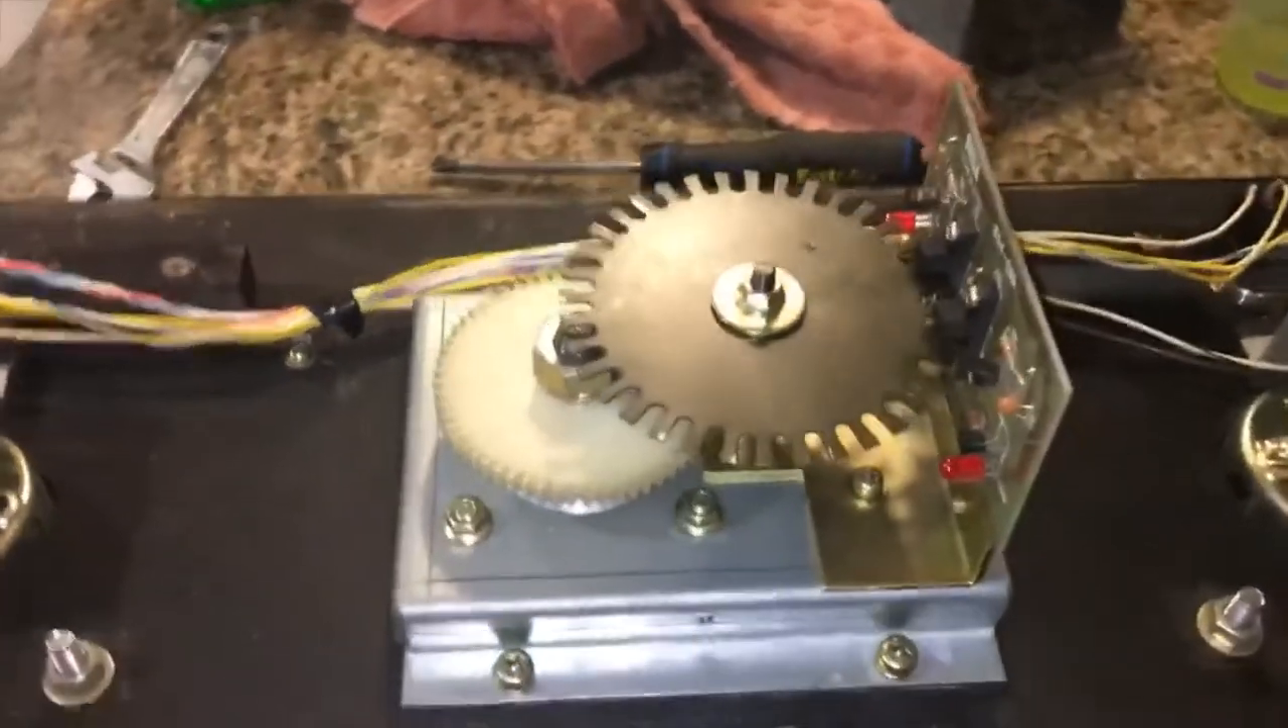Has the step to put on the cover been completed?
No.